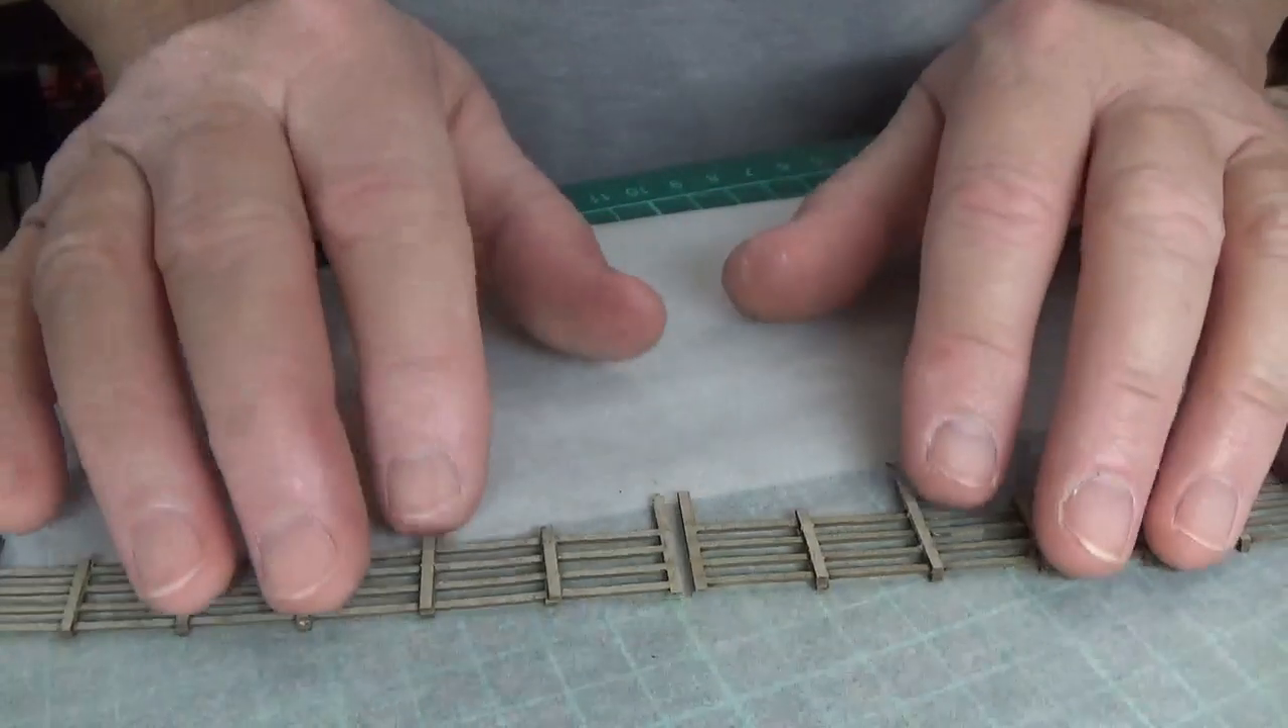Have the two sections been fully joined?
No.